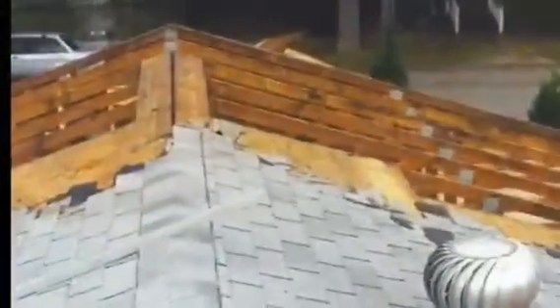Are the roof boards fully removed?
No.